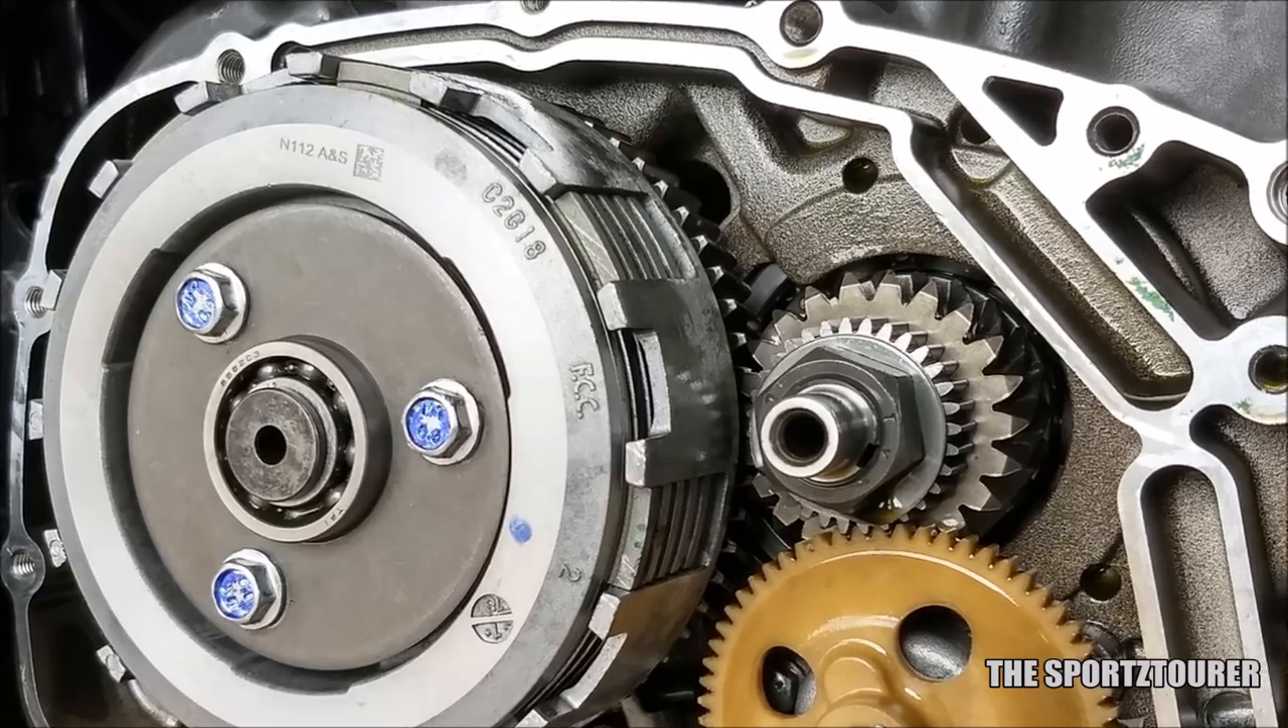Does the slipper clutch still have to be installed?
No.